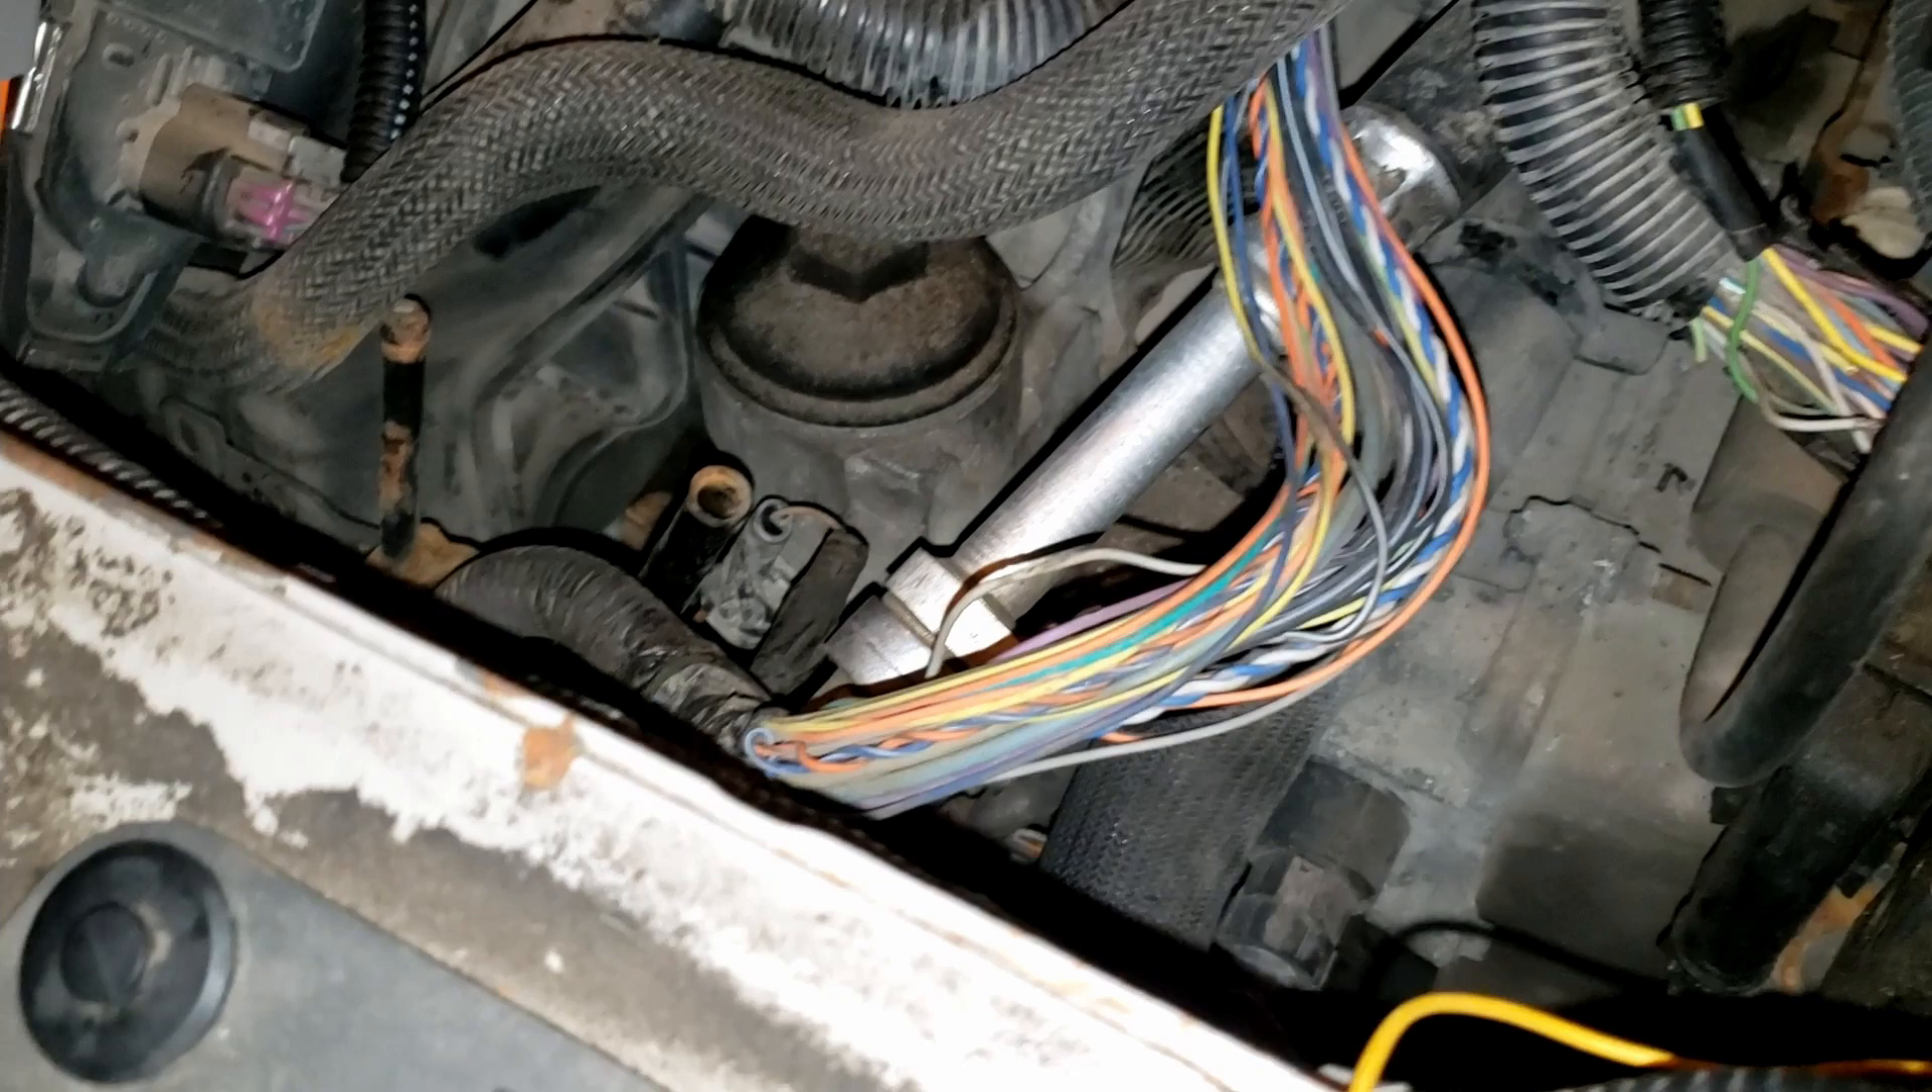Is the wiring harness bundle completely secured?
No.